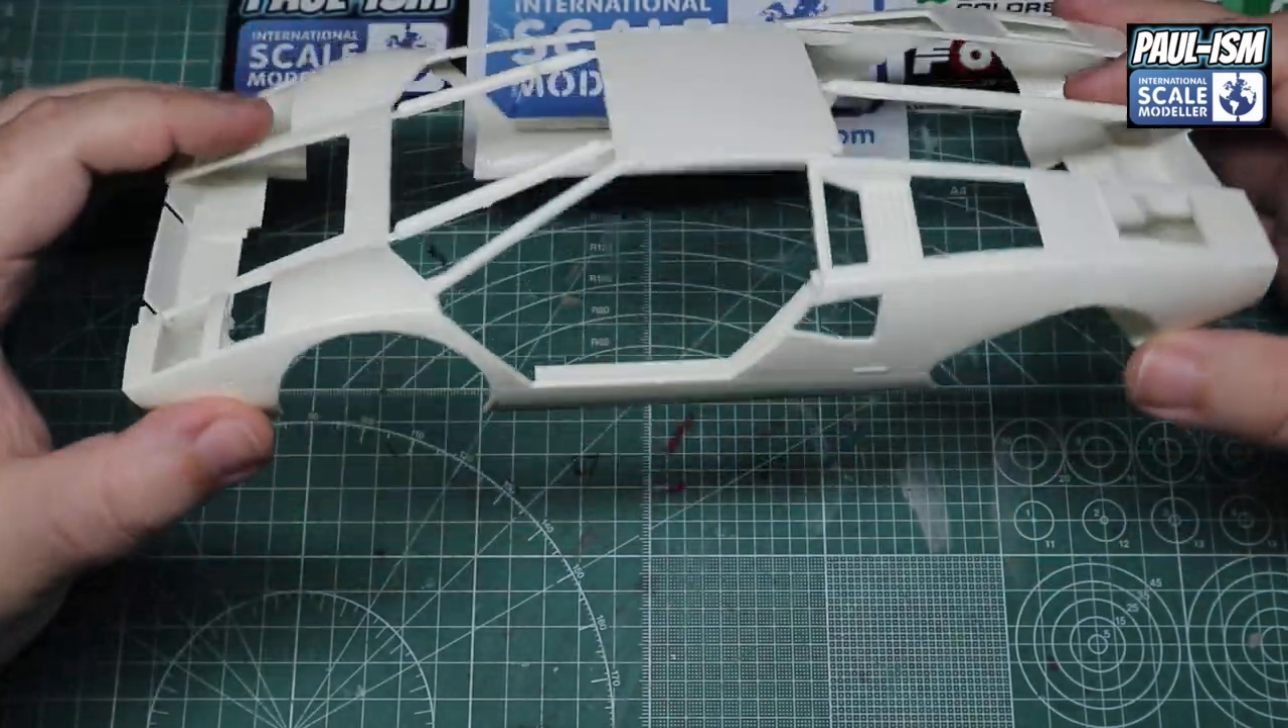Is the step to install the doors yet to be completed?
Yes.